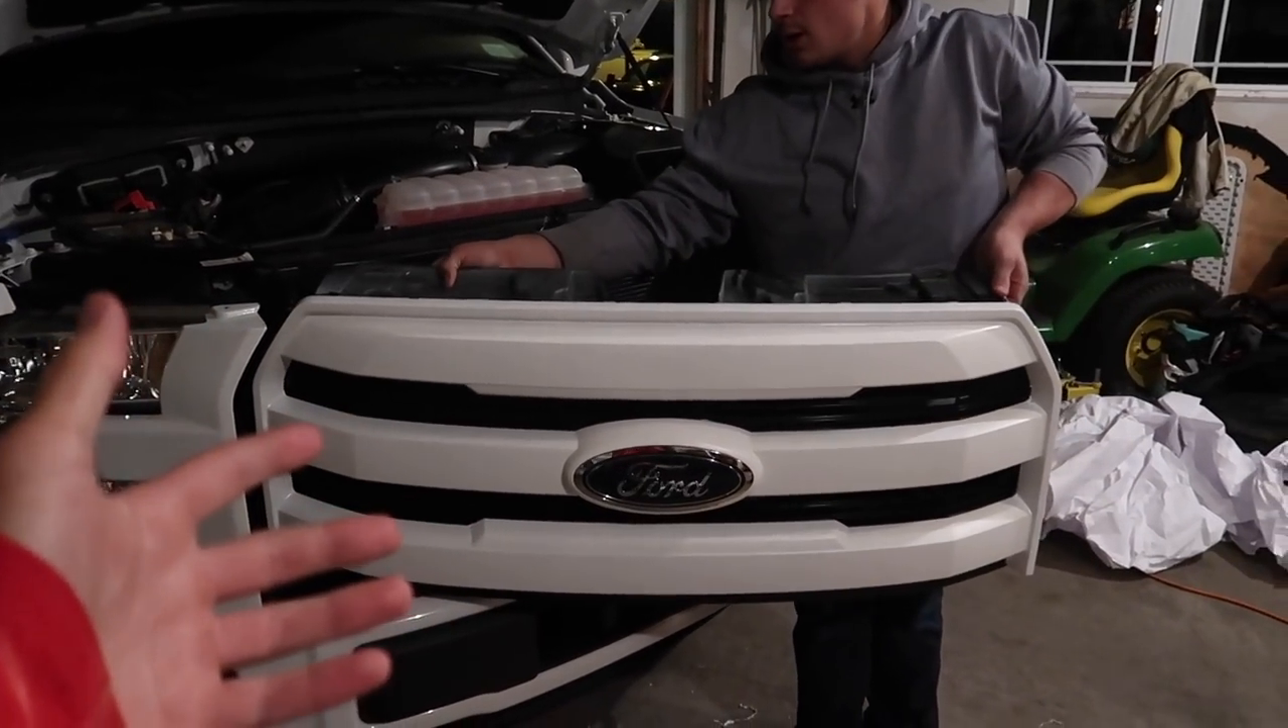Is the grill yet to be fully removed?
No.